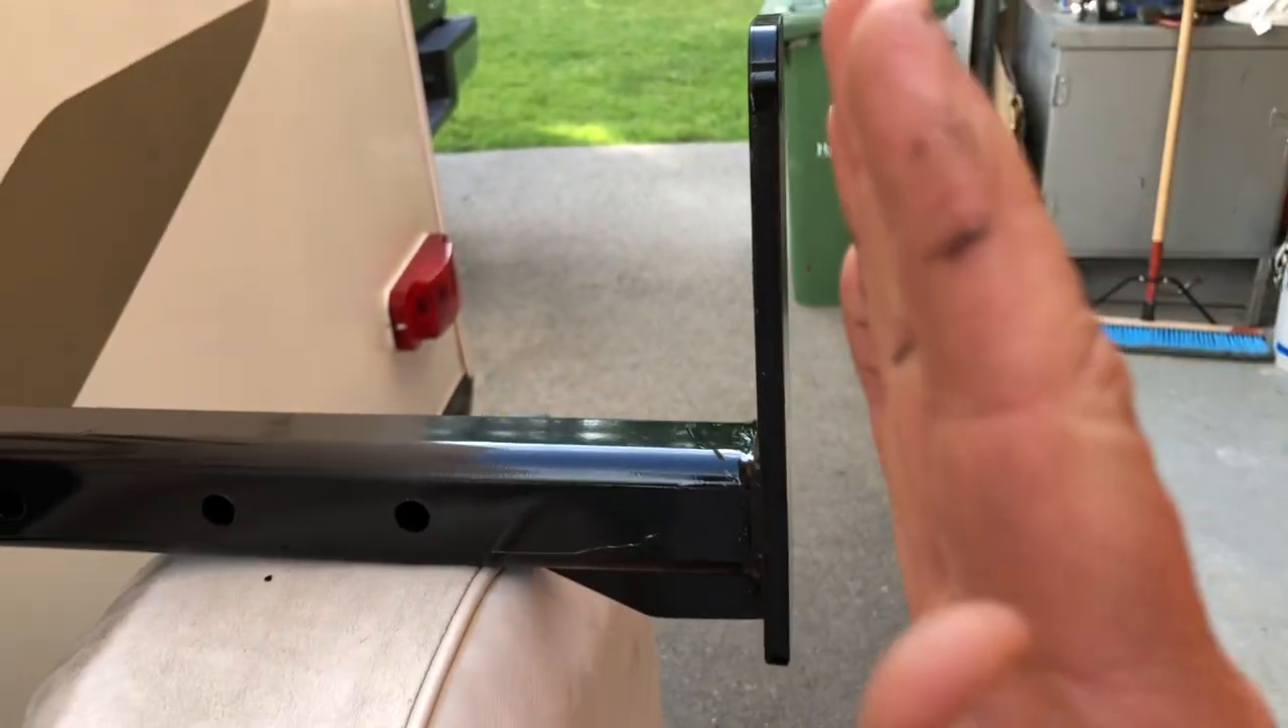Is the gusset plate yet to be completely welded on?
No.